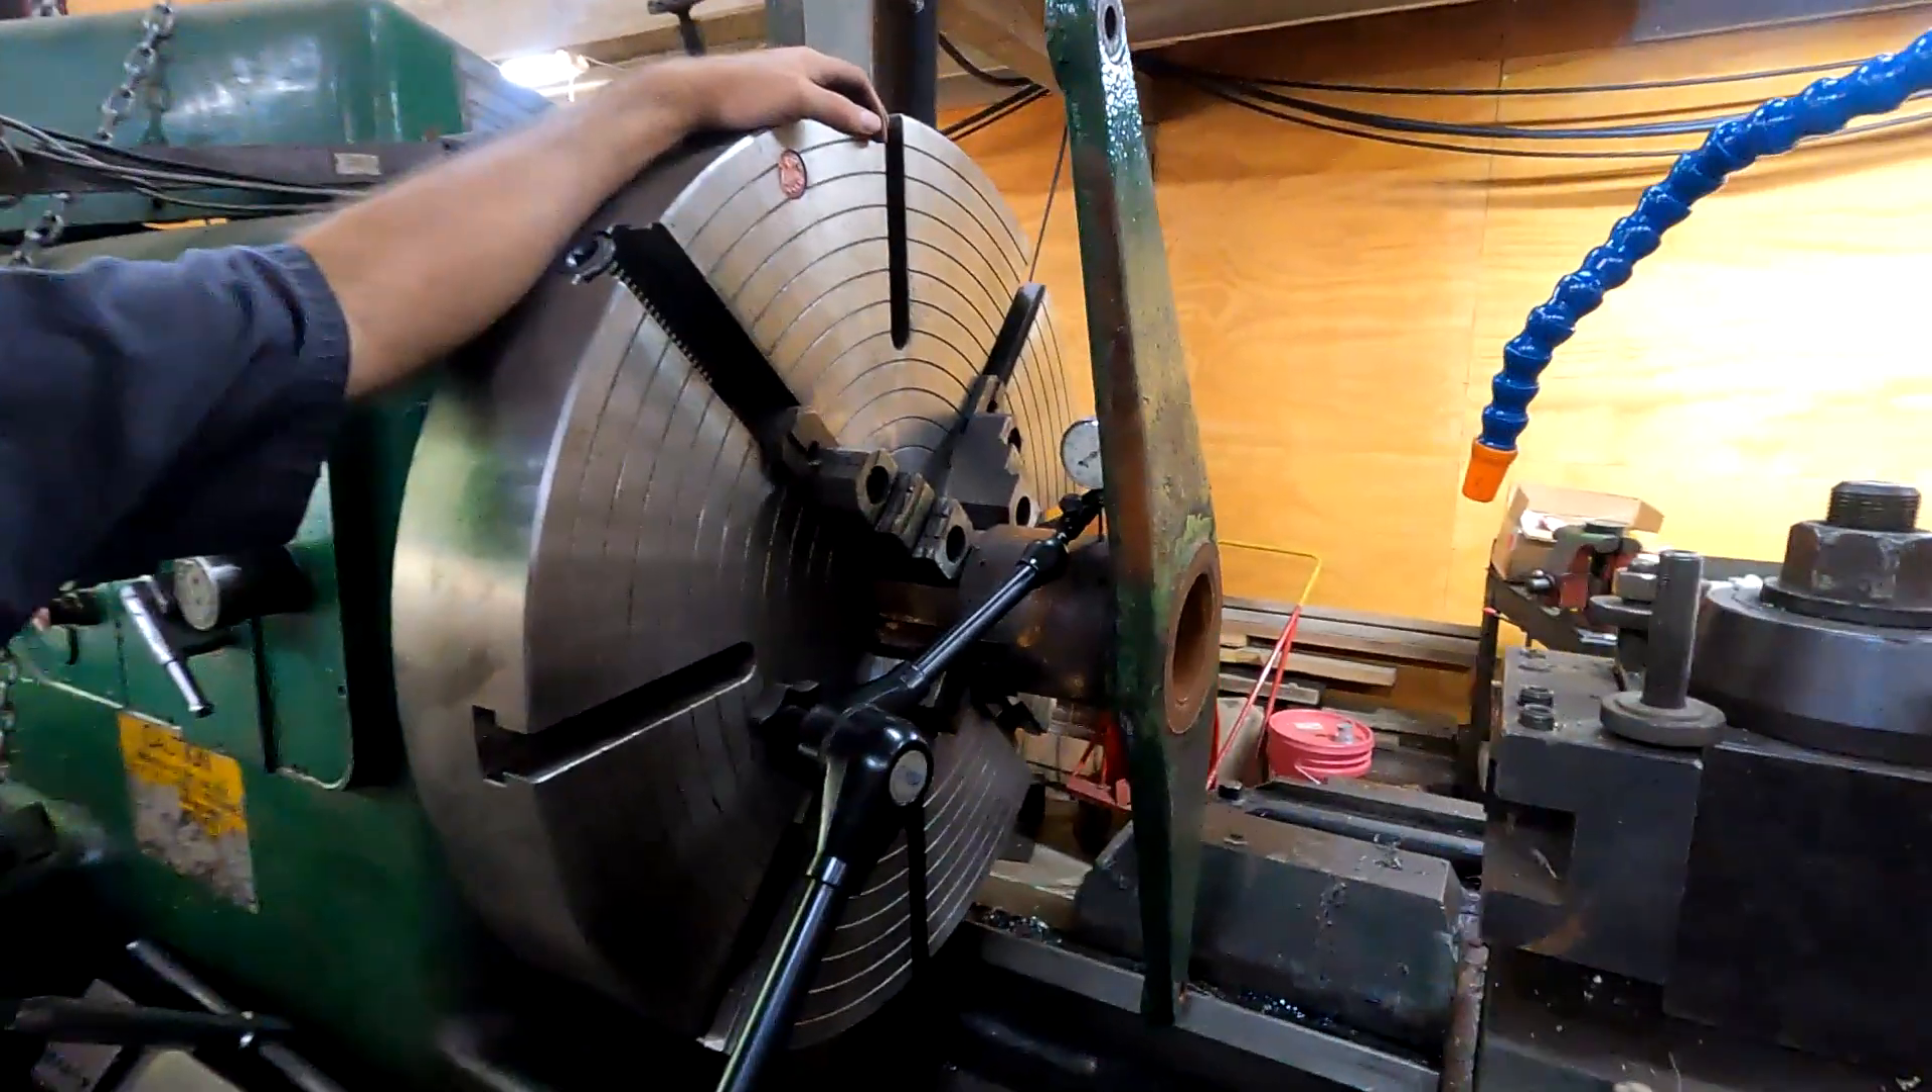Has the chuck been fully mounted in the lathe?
Yes.